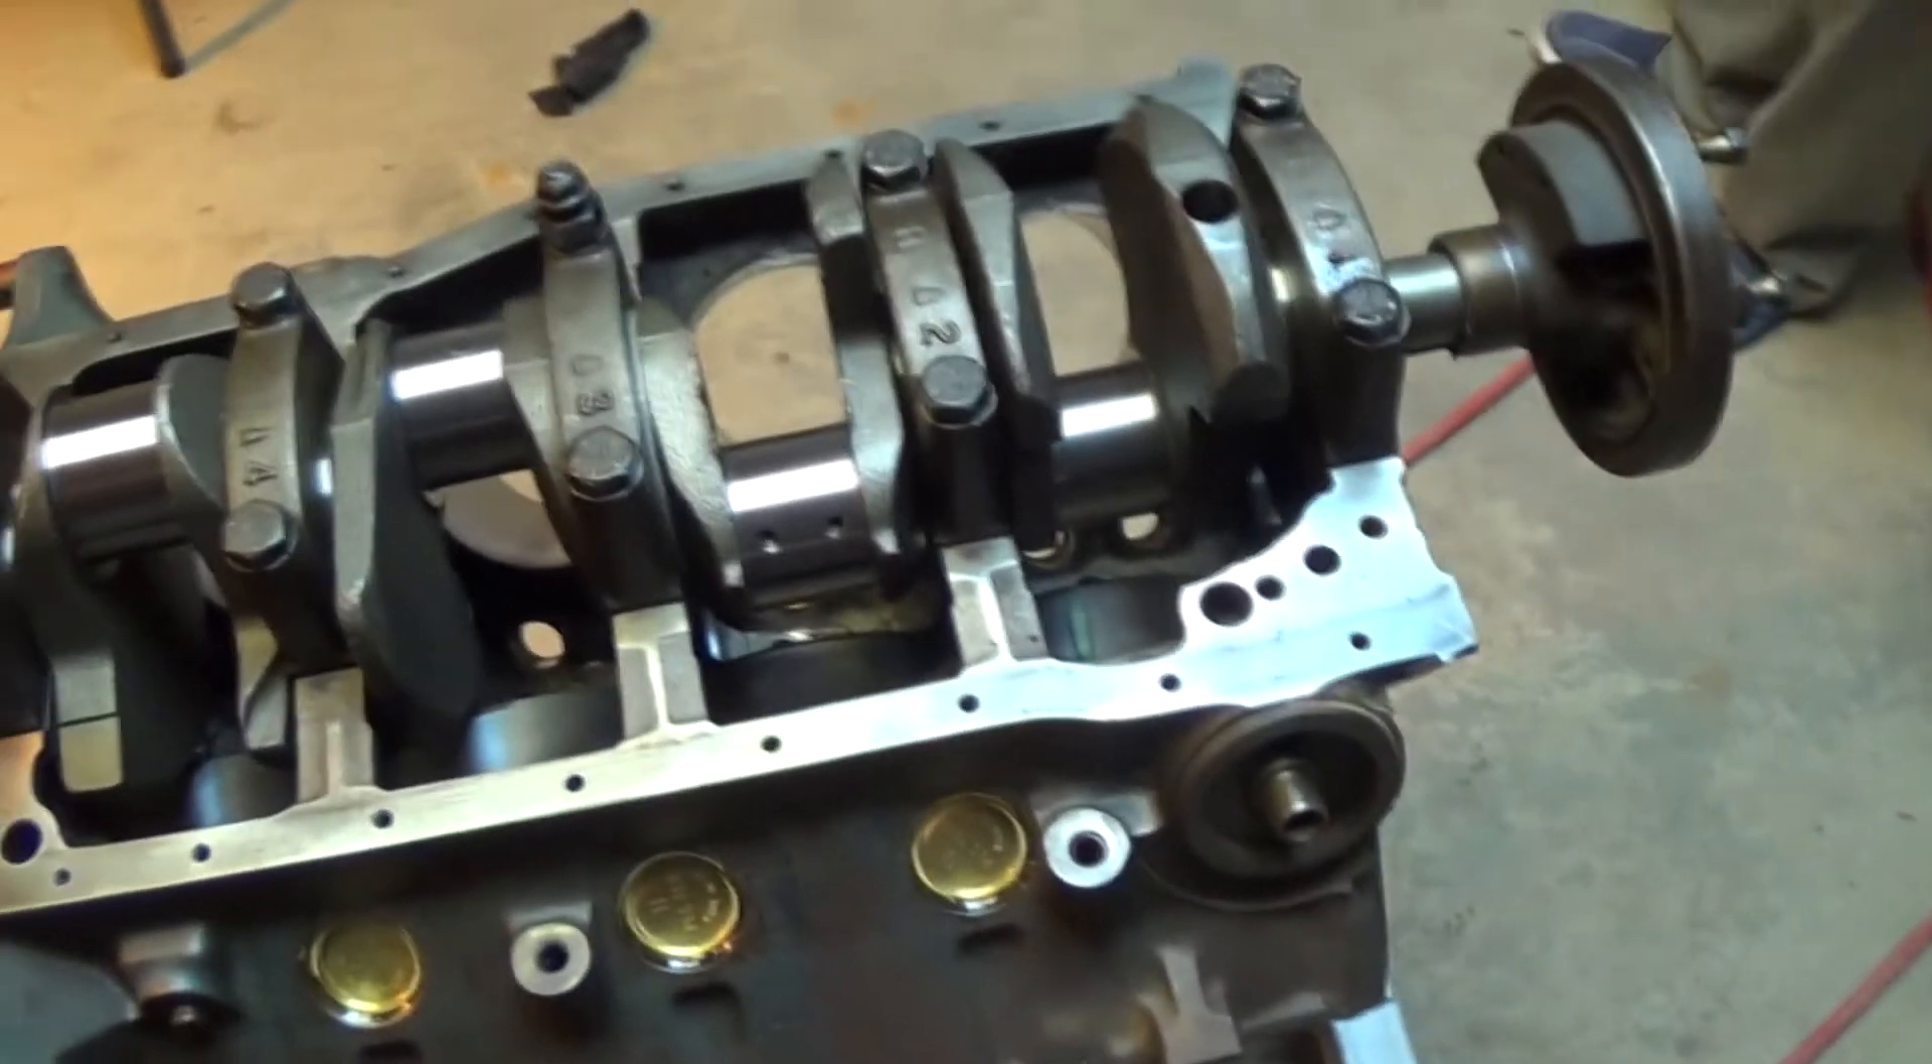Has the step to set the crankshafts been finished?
Yes.